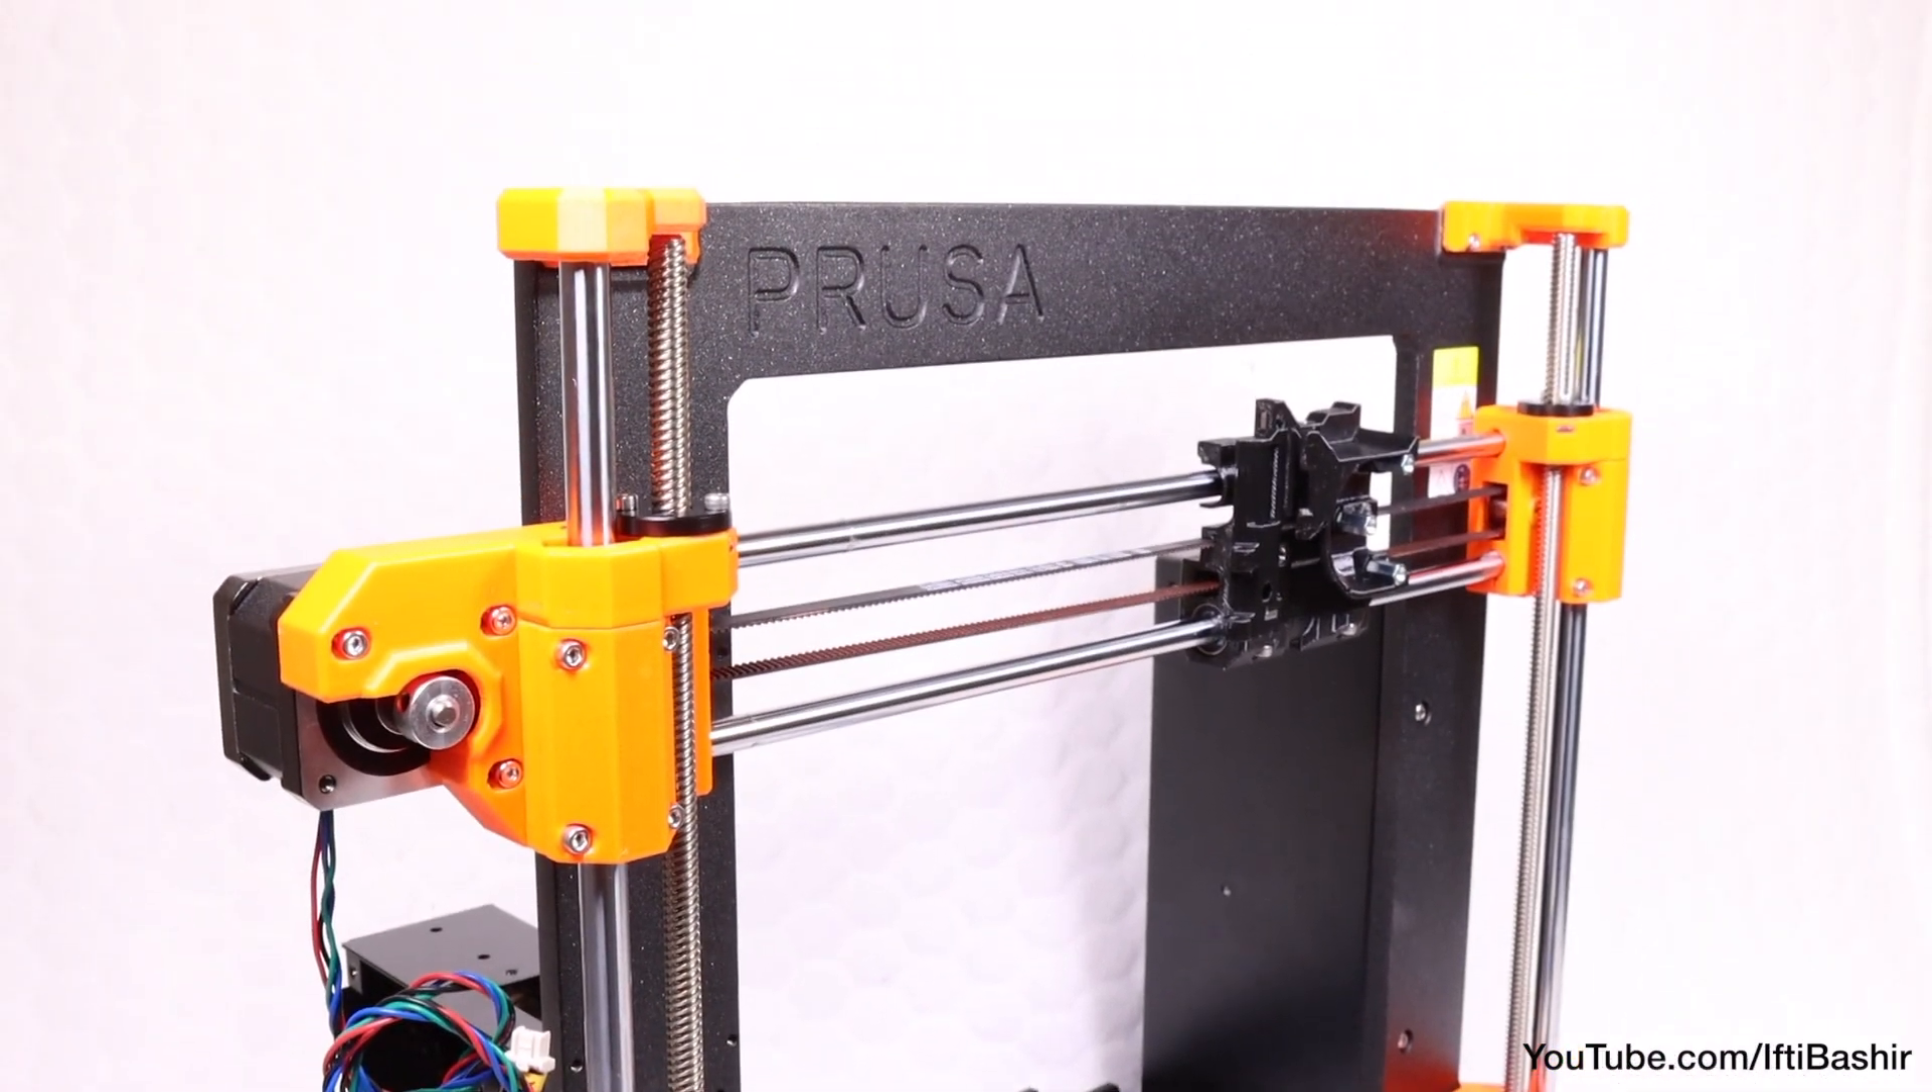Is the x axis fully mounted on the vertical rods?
Yes.